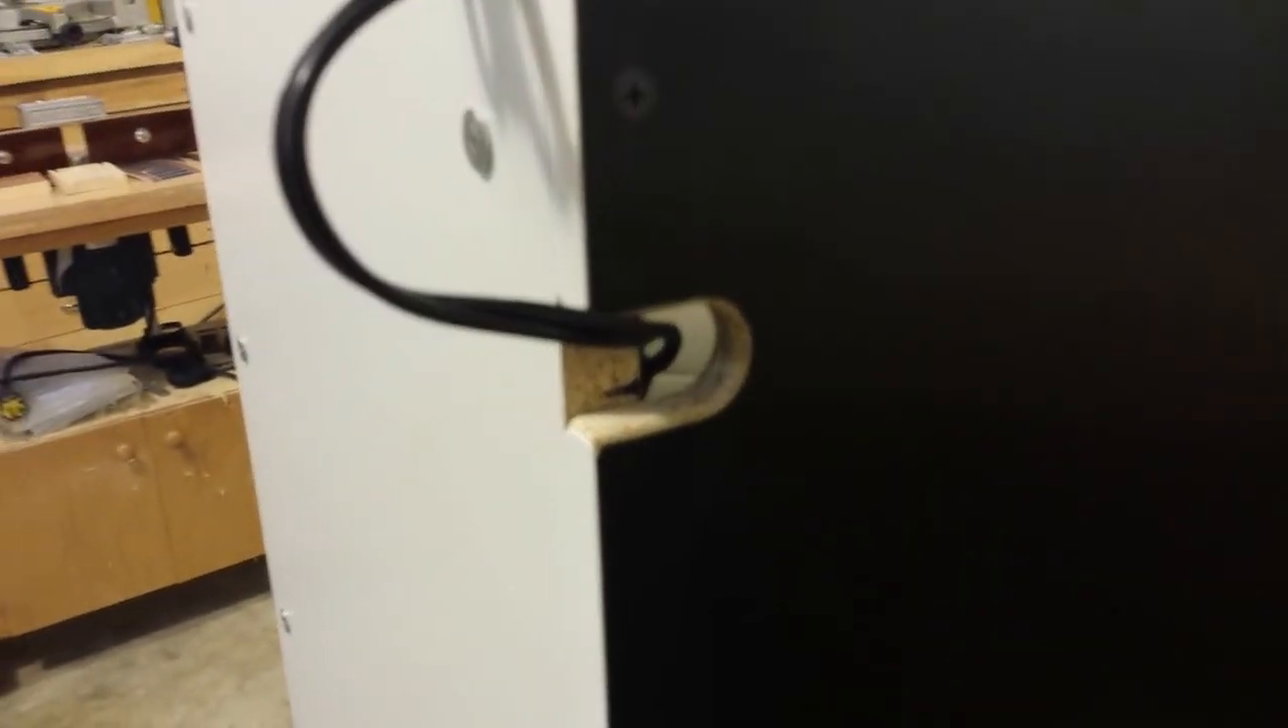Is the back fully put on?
Yes.